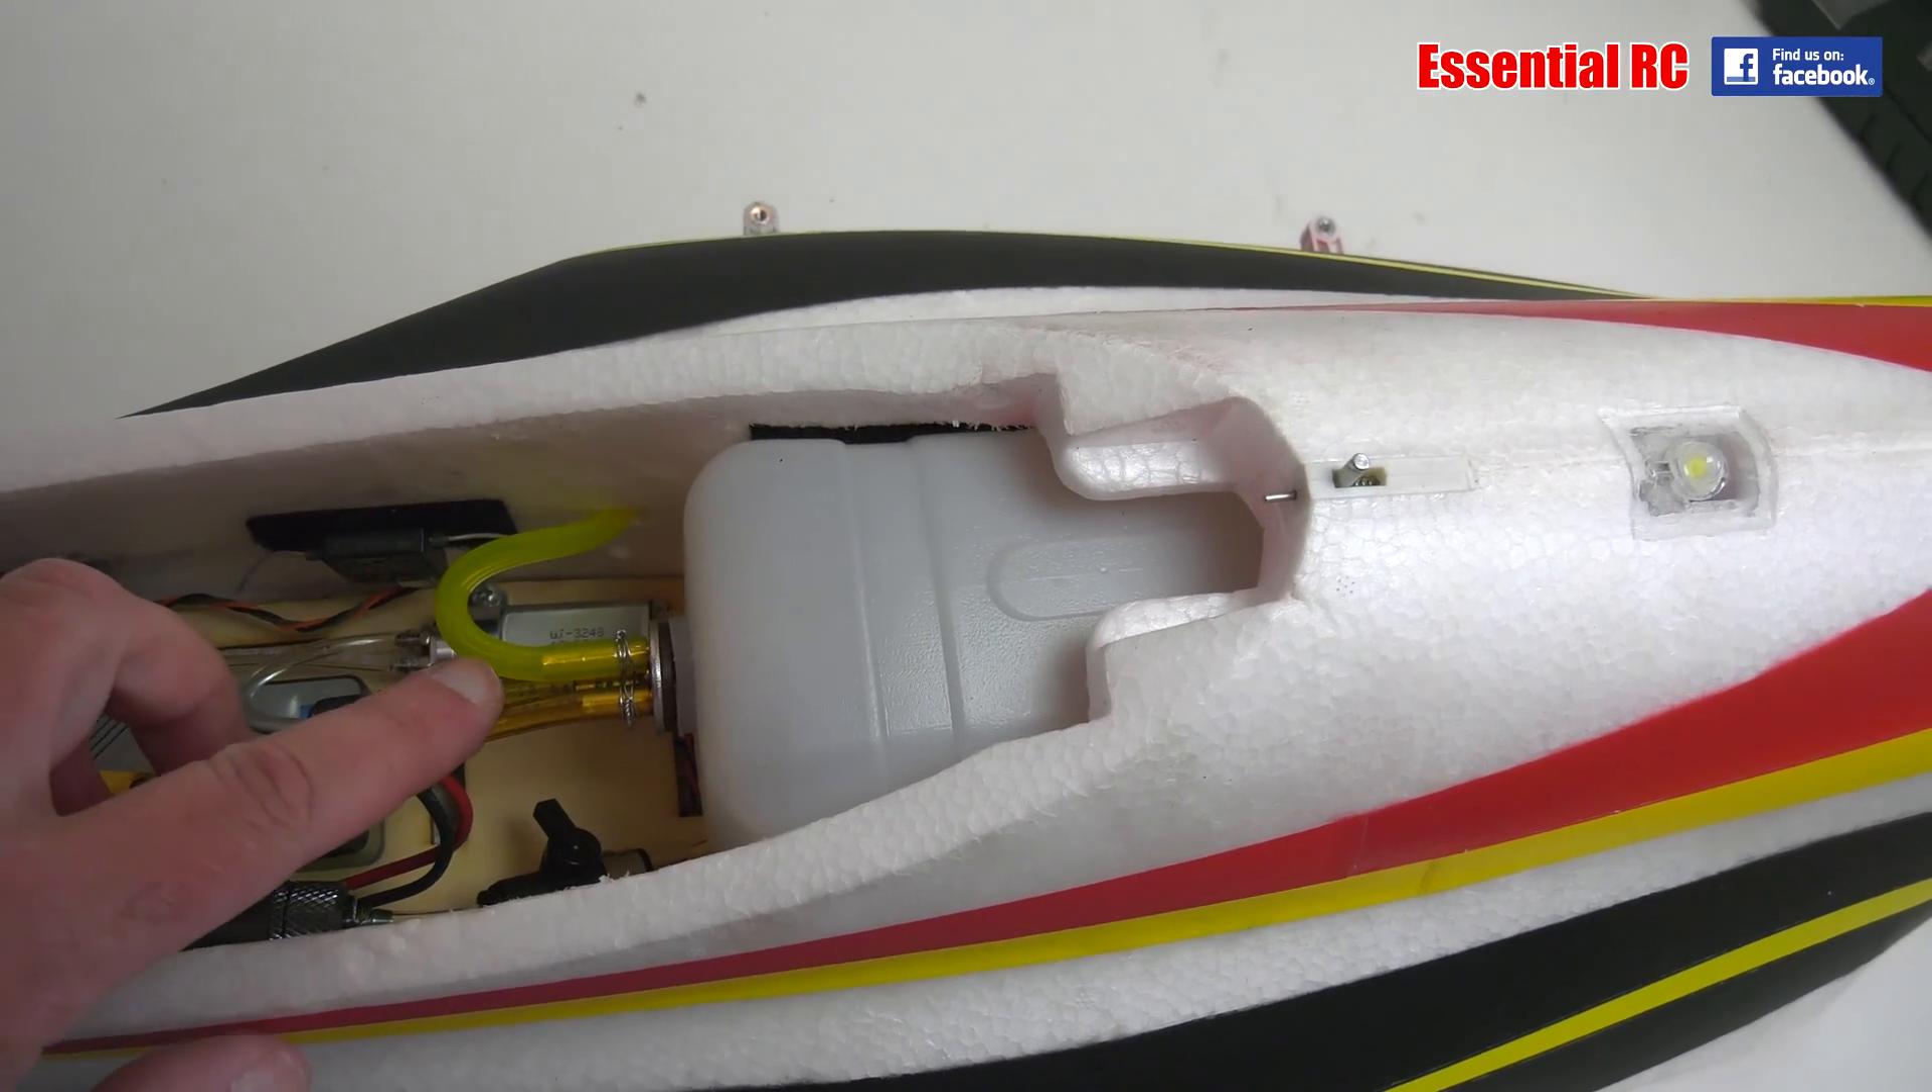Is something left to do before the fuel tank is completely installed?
No.